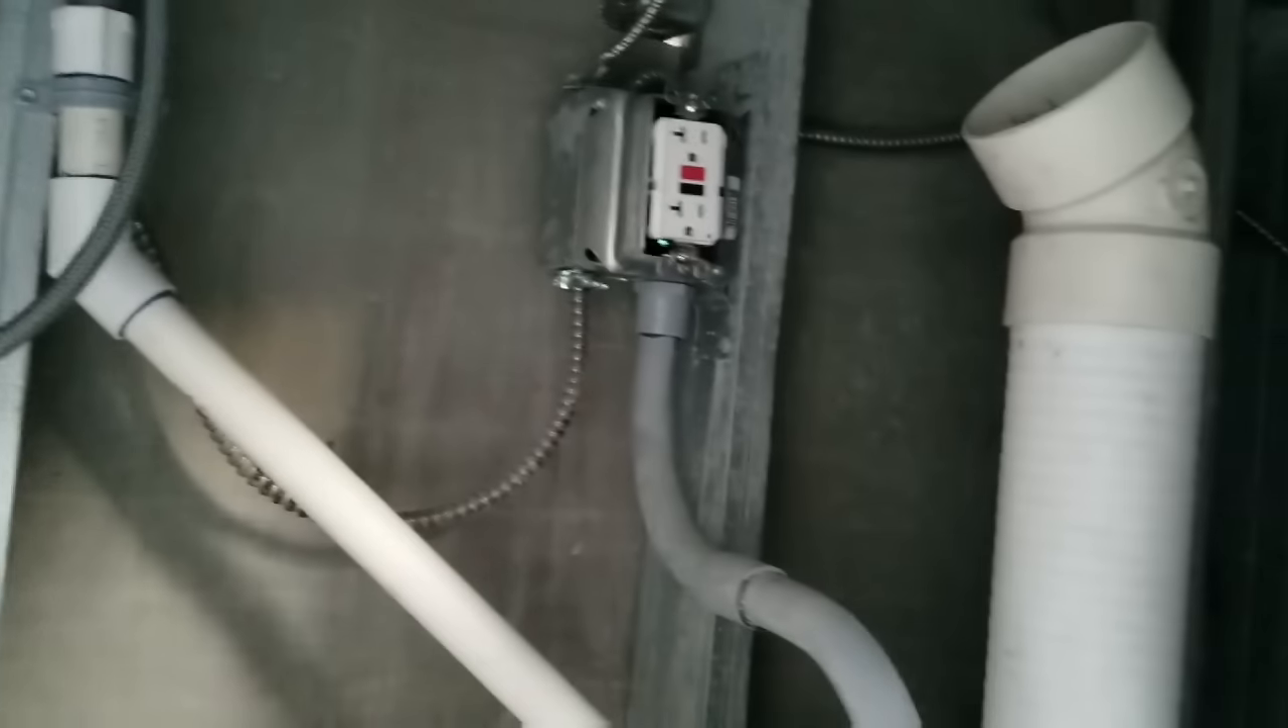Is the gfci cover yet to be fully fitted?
Yes.